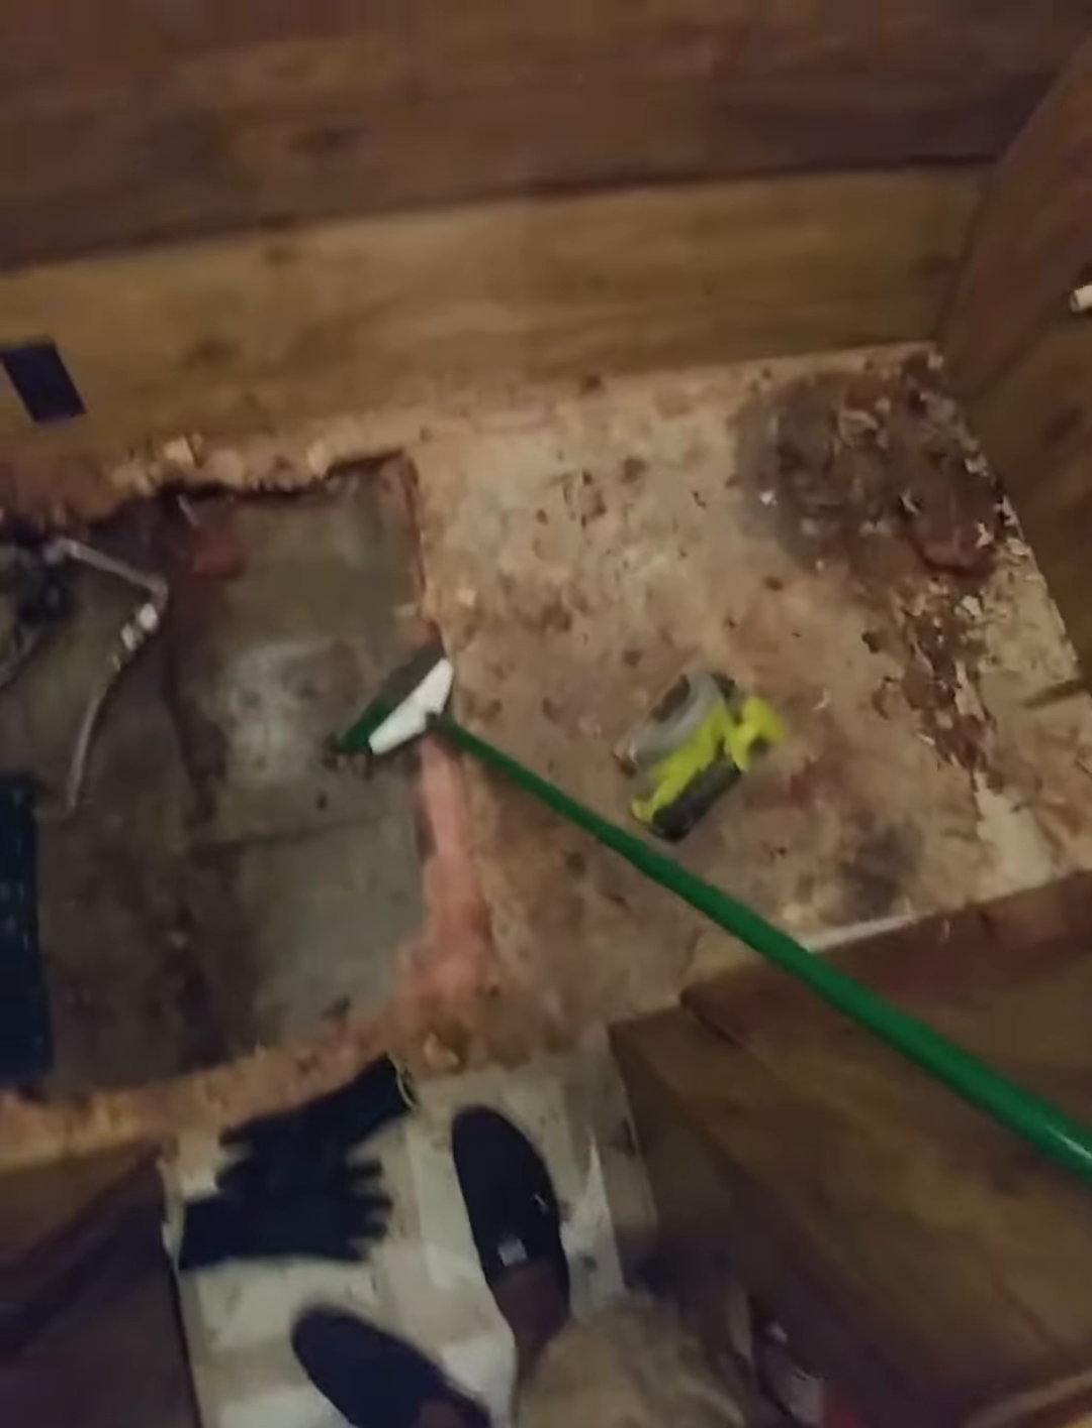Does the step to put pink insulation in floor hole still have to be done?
Yes.